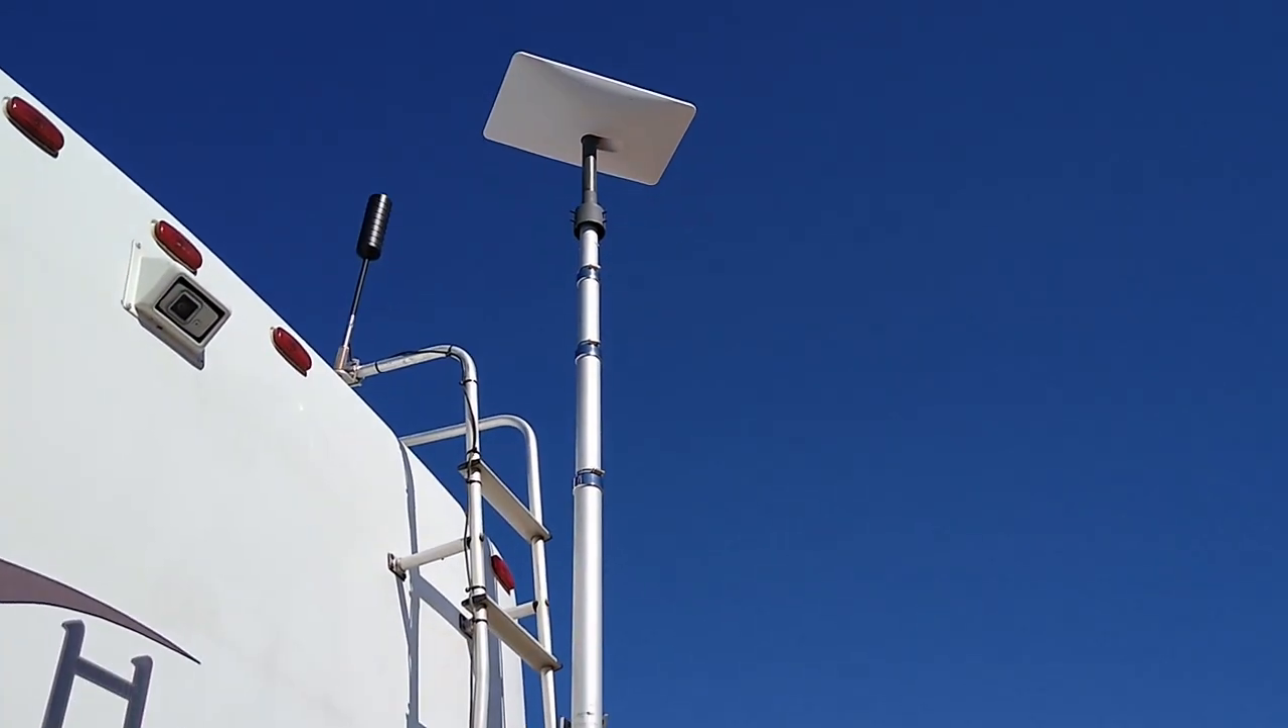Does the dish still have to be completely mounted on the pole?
No.